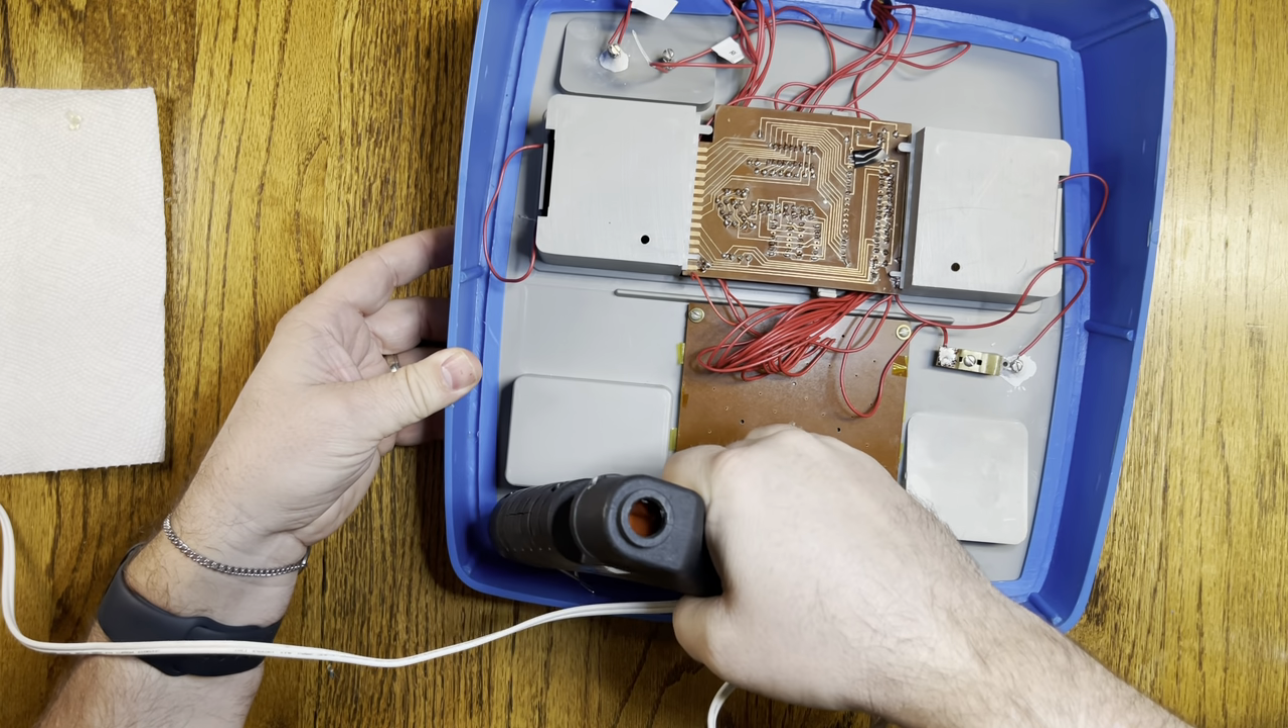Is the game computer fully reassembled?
No.